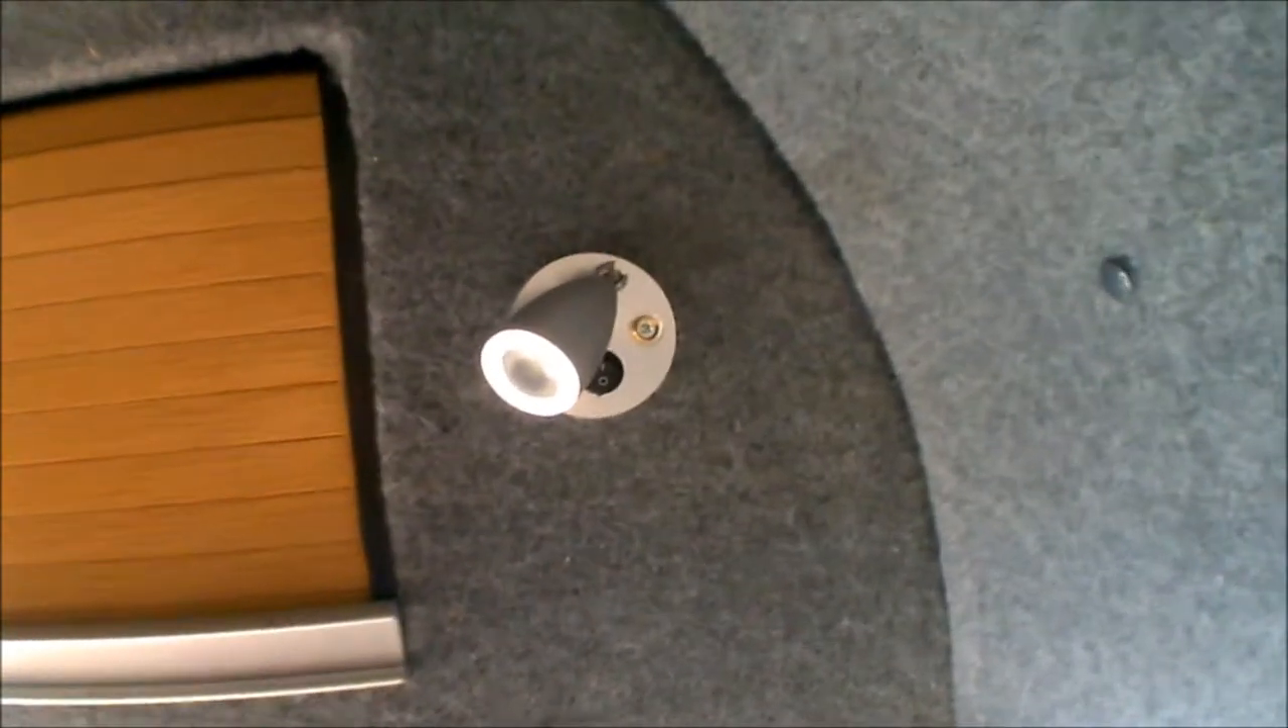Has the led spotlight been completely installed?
Yes.